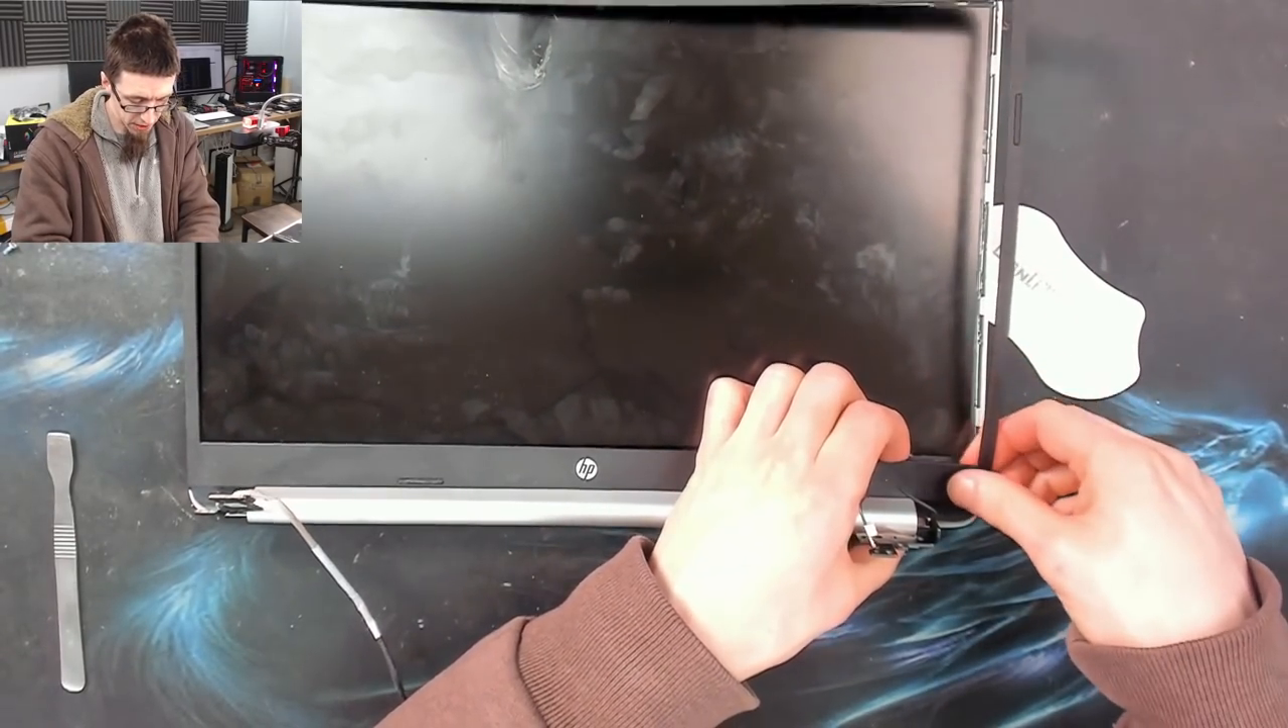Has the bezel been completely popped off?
No.